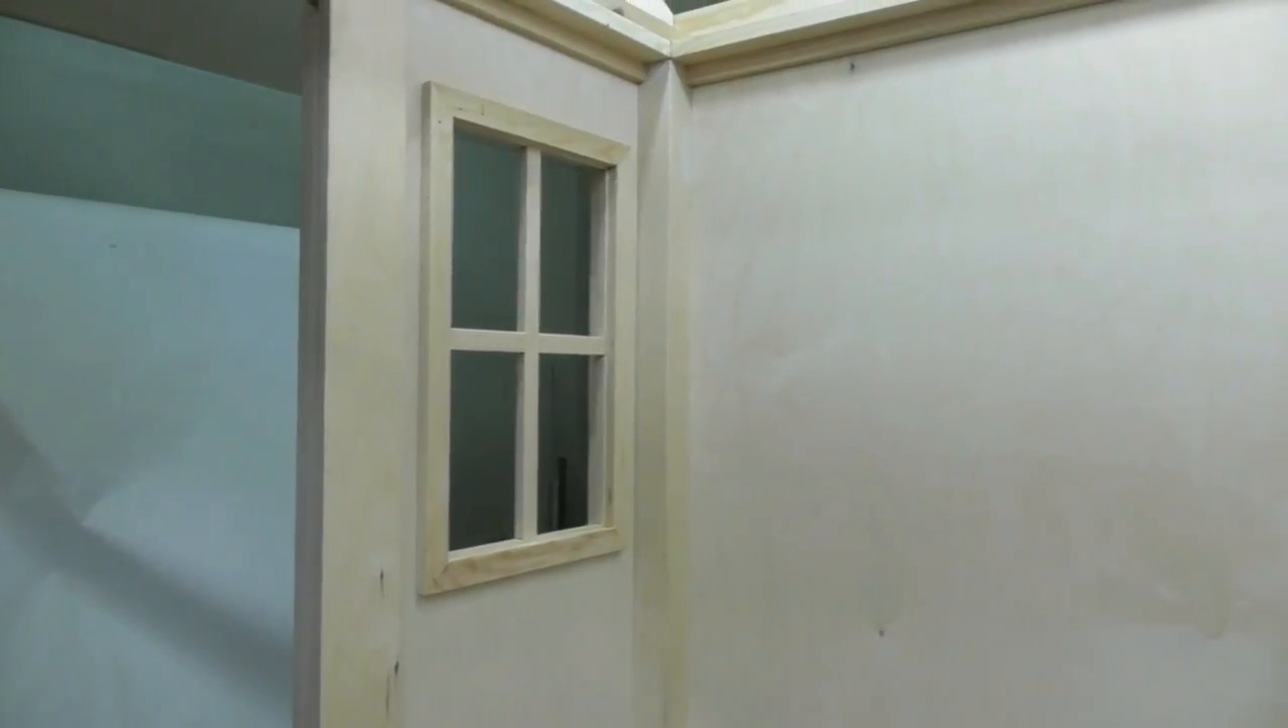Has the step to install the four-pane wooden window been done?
Yes.